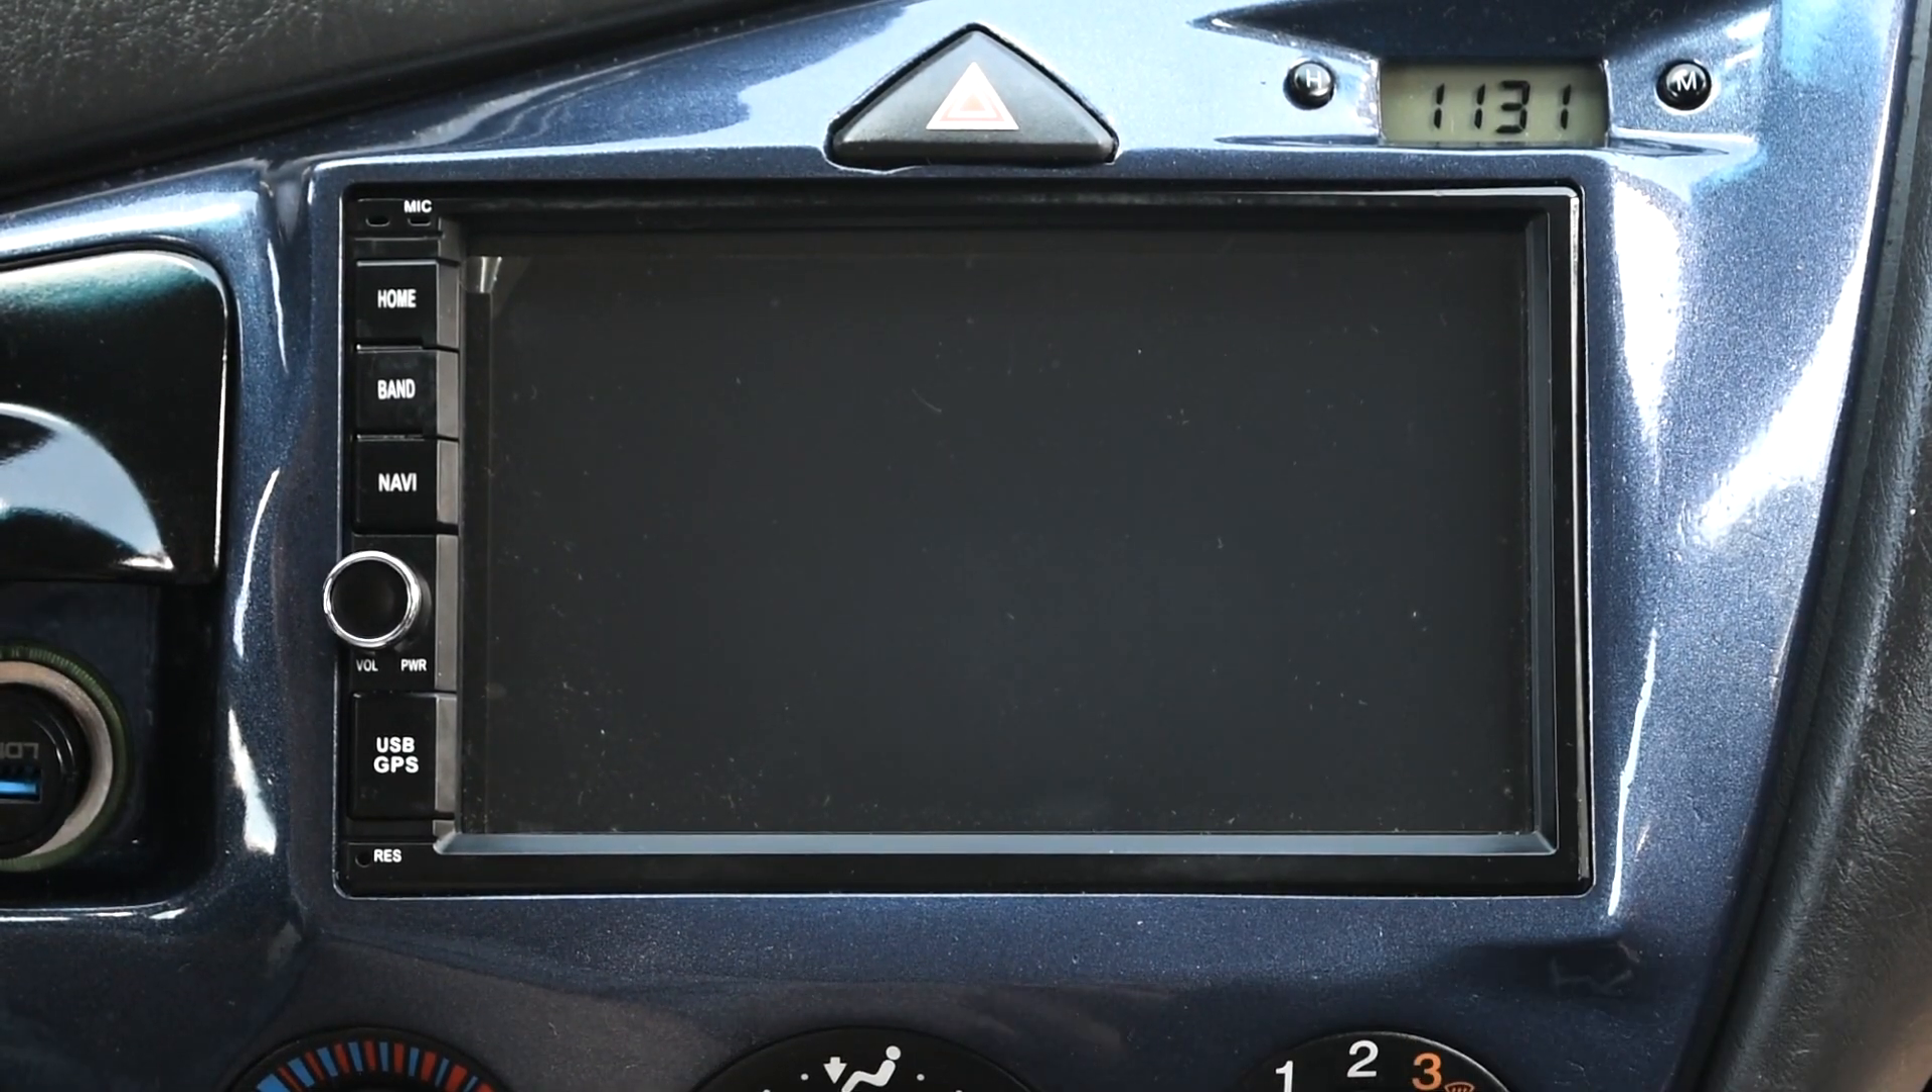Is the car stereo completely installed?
Yes.